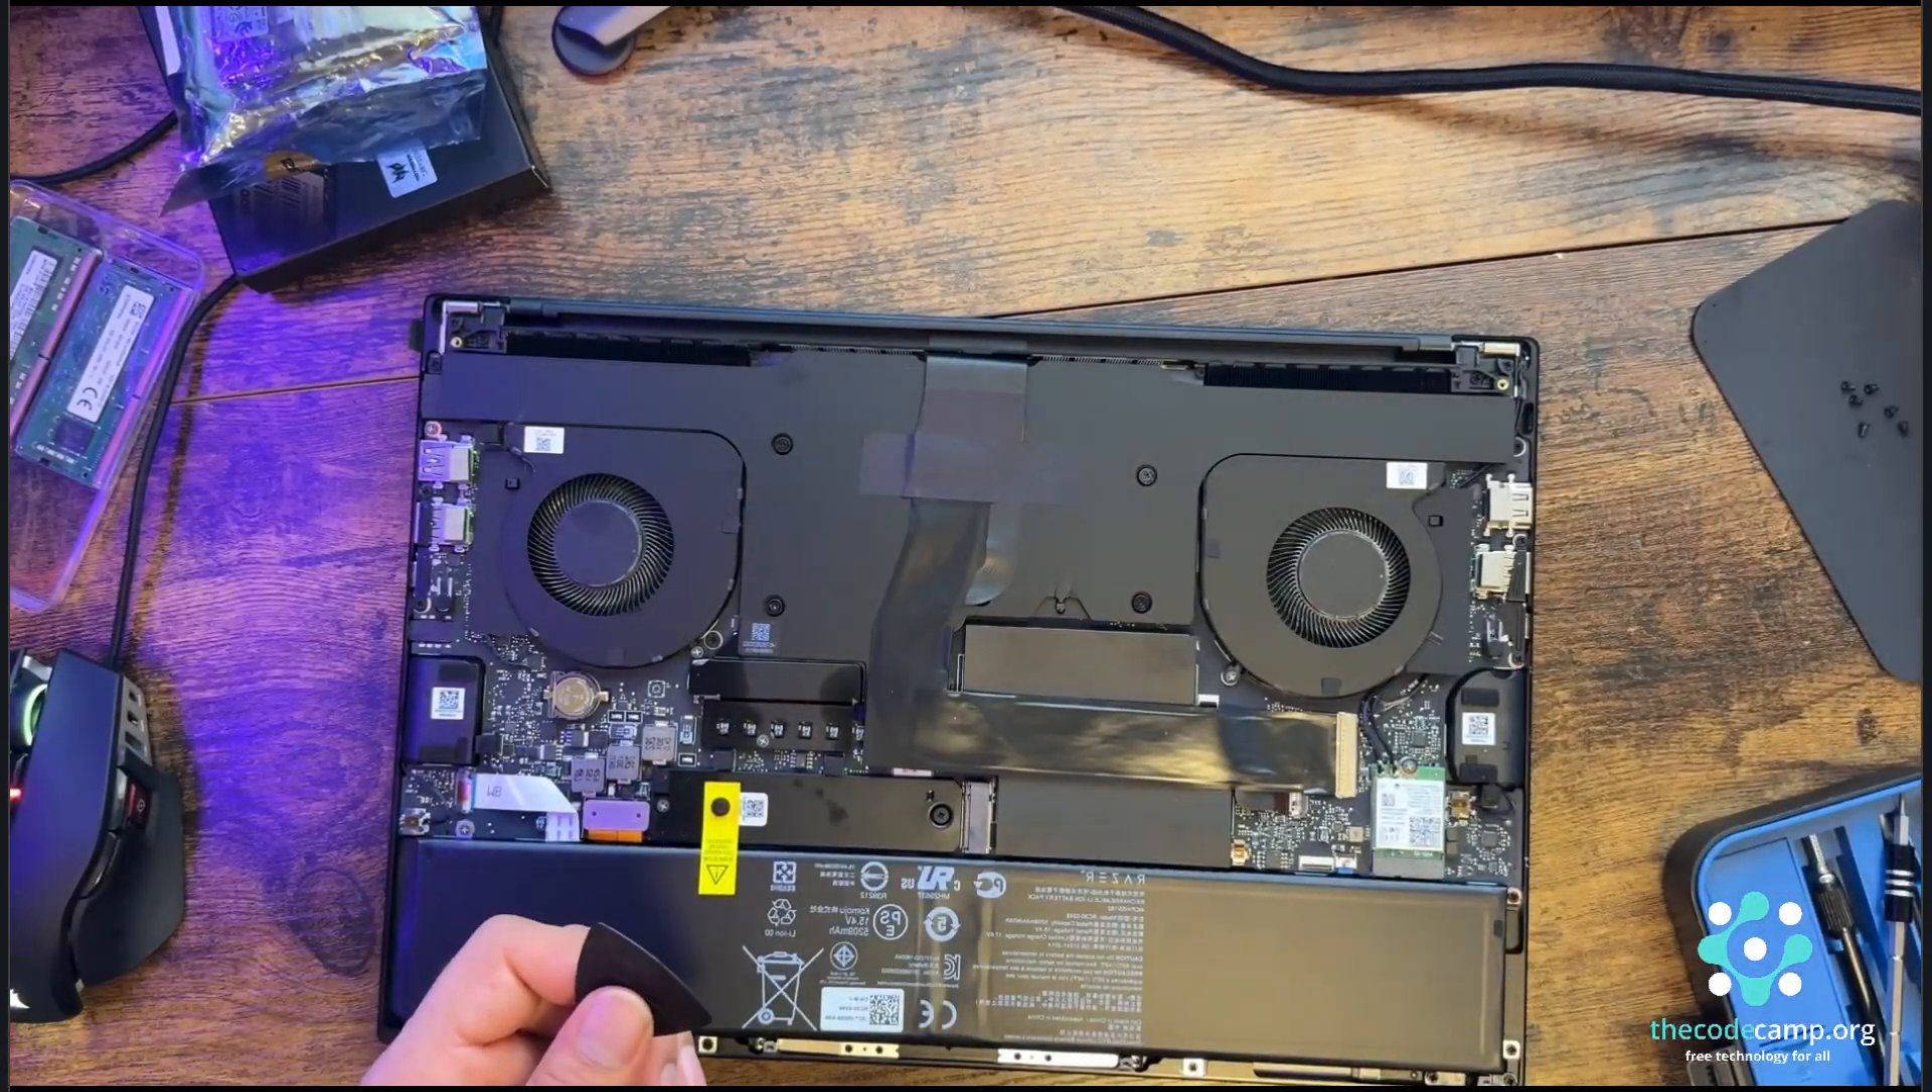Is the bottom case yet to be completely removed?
No.